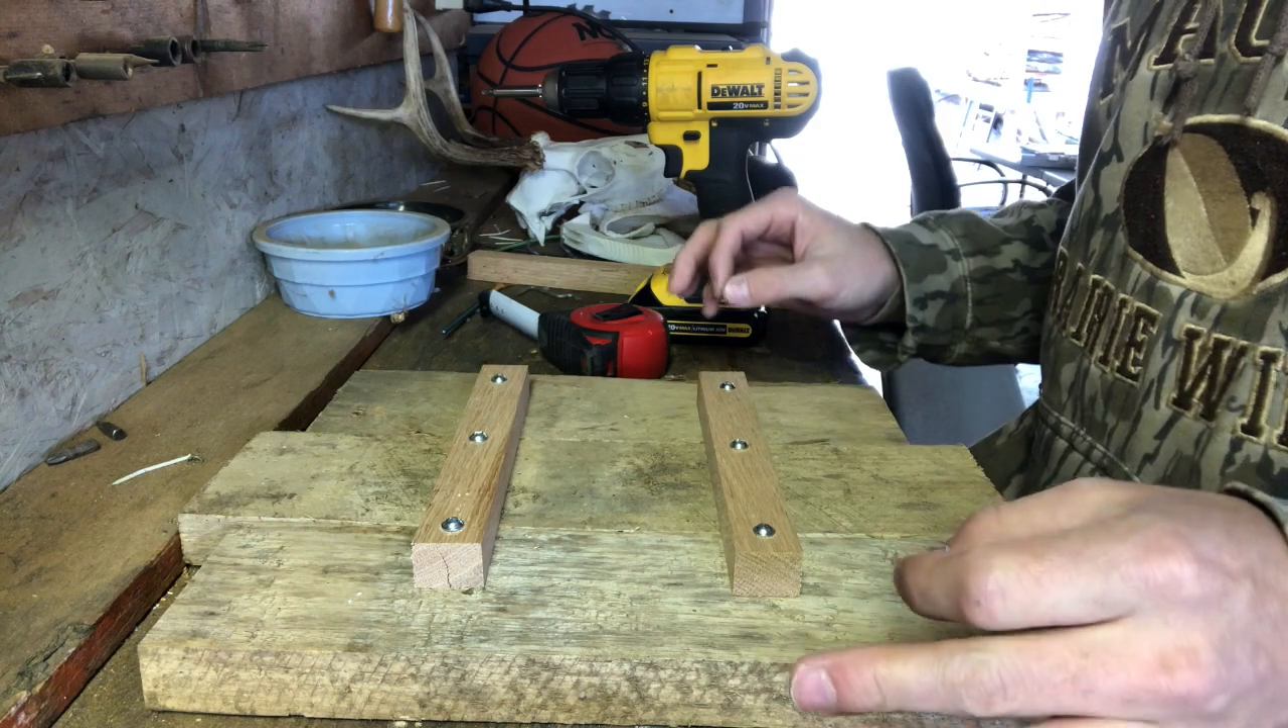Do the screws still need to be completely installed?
No.